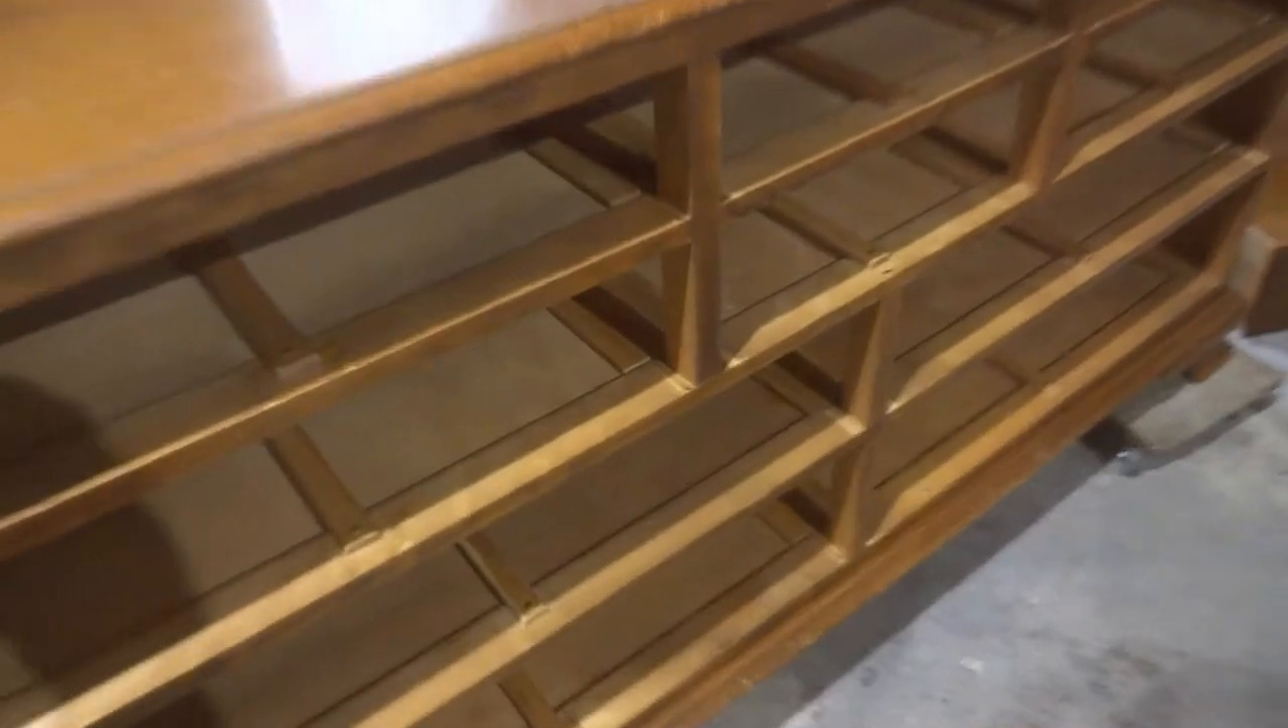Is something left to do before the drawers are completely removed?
No.